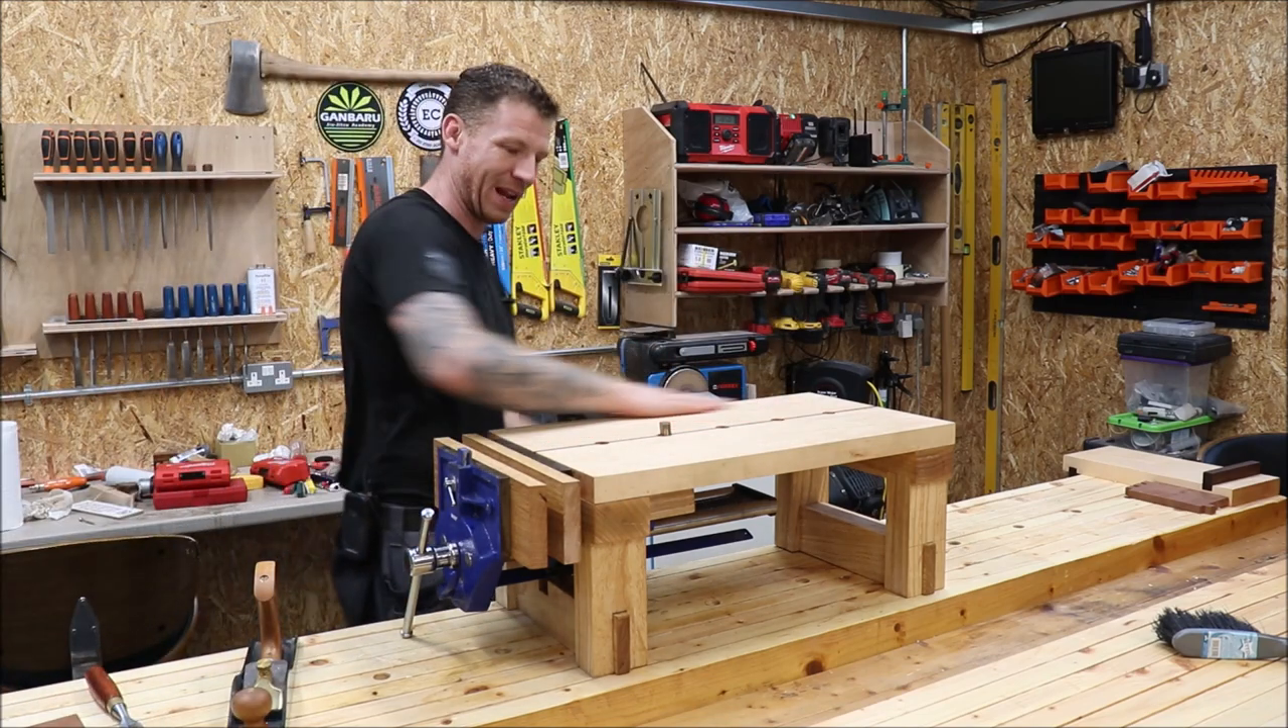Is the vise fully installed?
Yes.